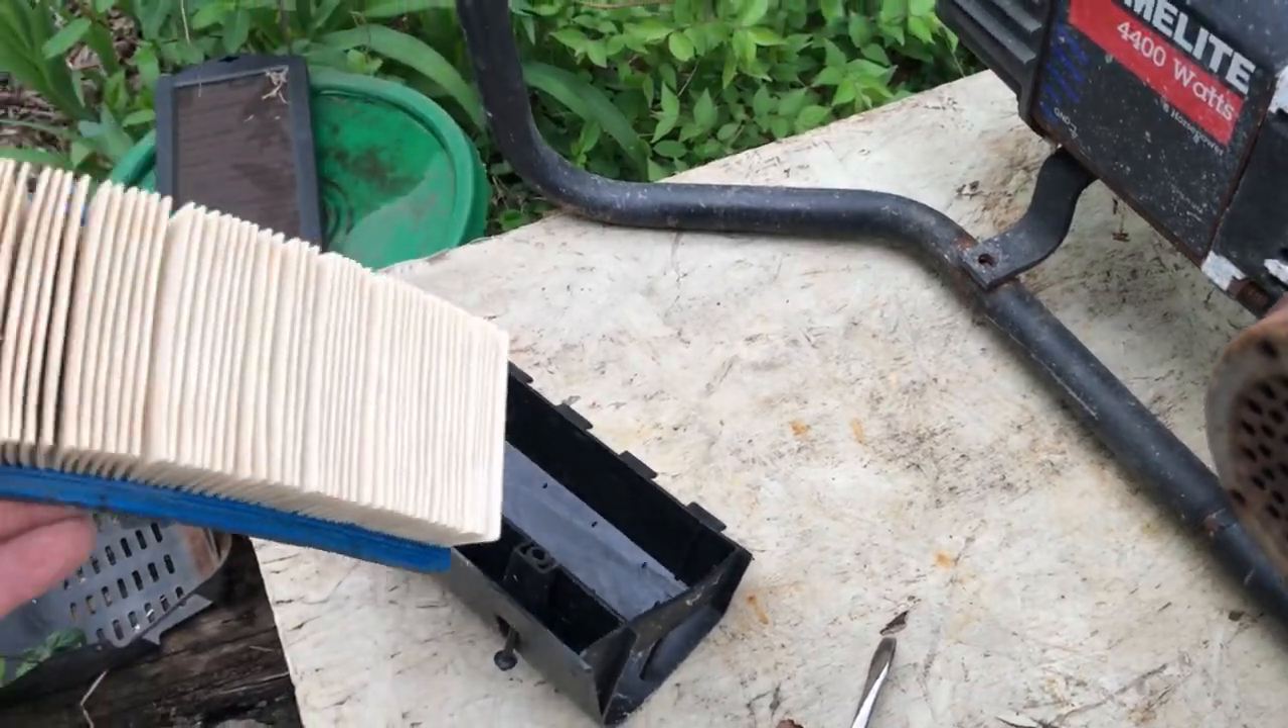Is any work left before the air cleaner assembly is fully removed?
No.